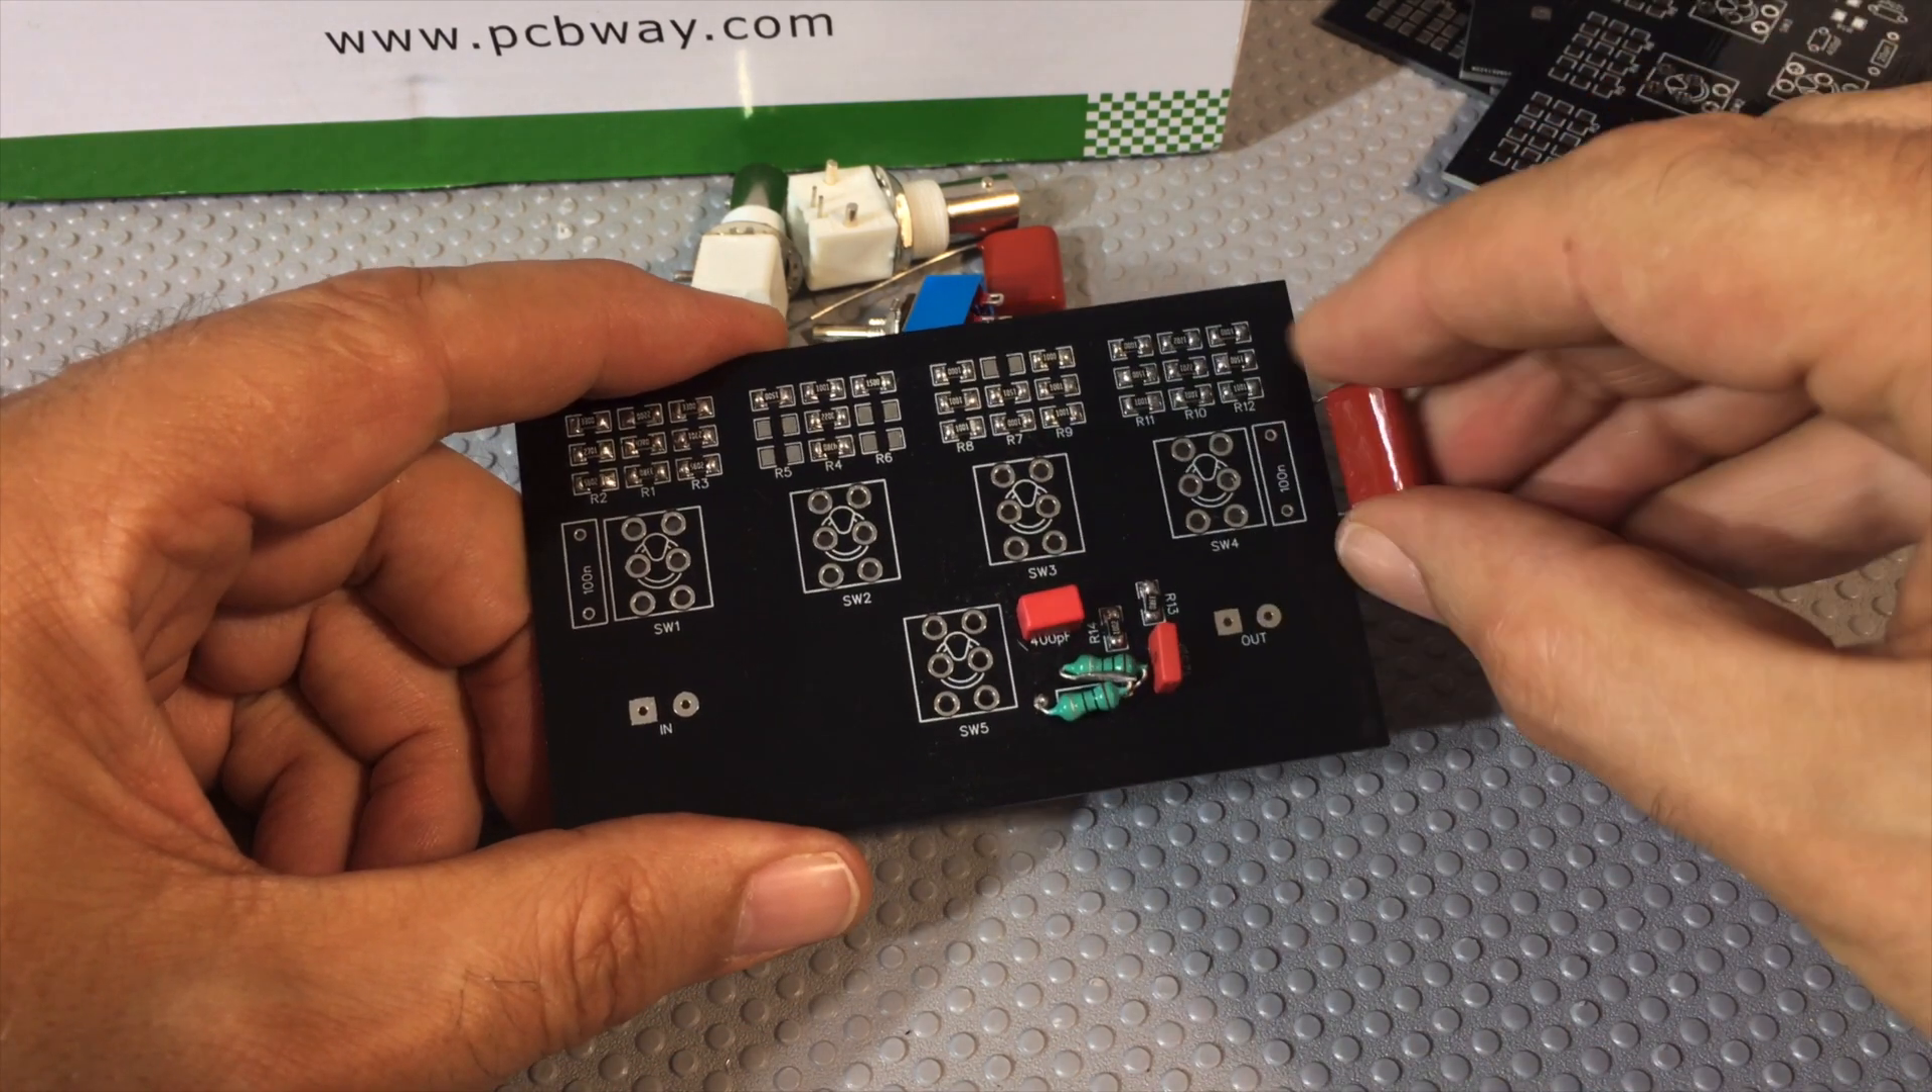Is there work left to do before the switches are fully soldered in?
Yes.